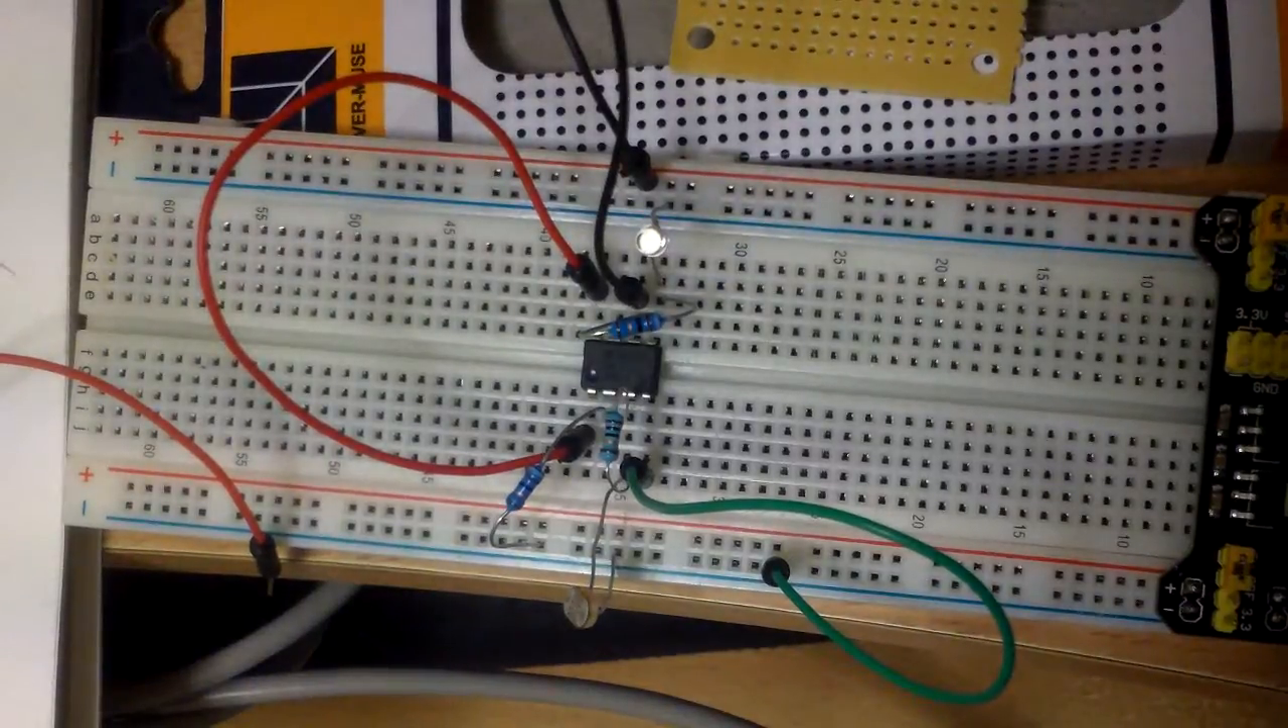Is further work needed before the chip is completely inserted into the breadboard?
No.